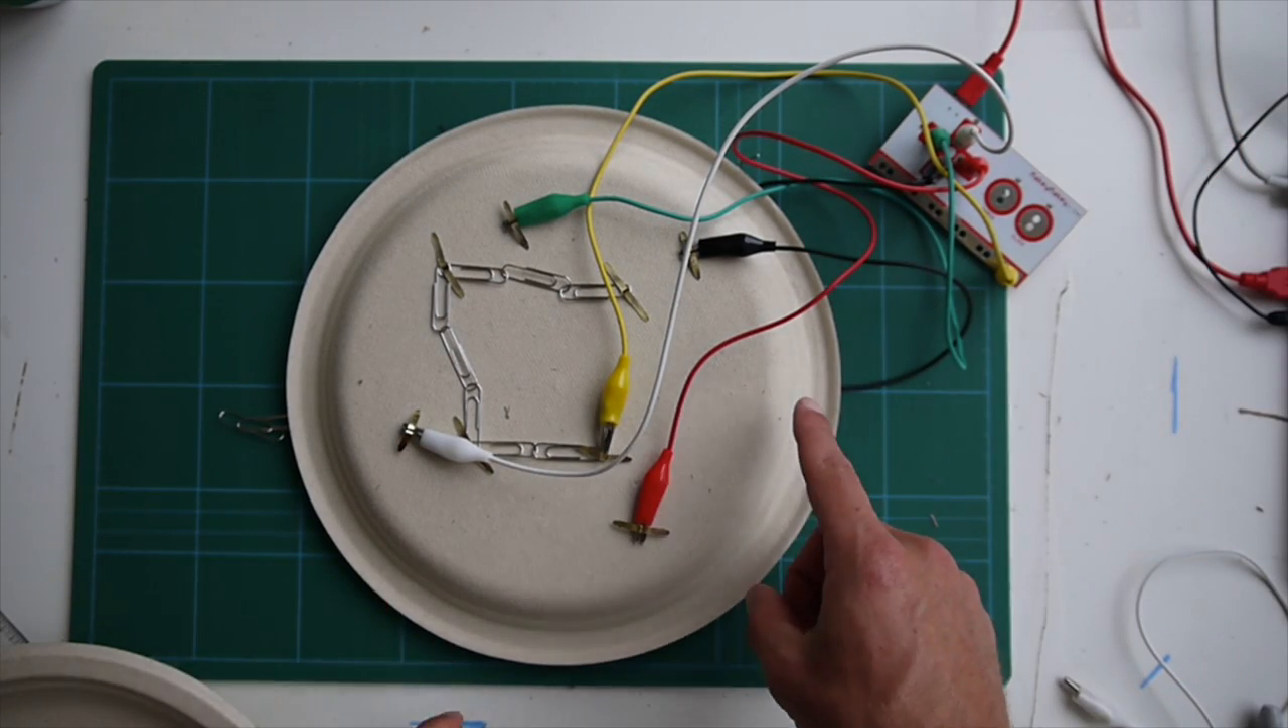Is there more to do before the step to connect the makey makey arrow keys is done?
No.